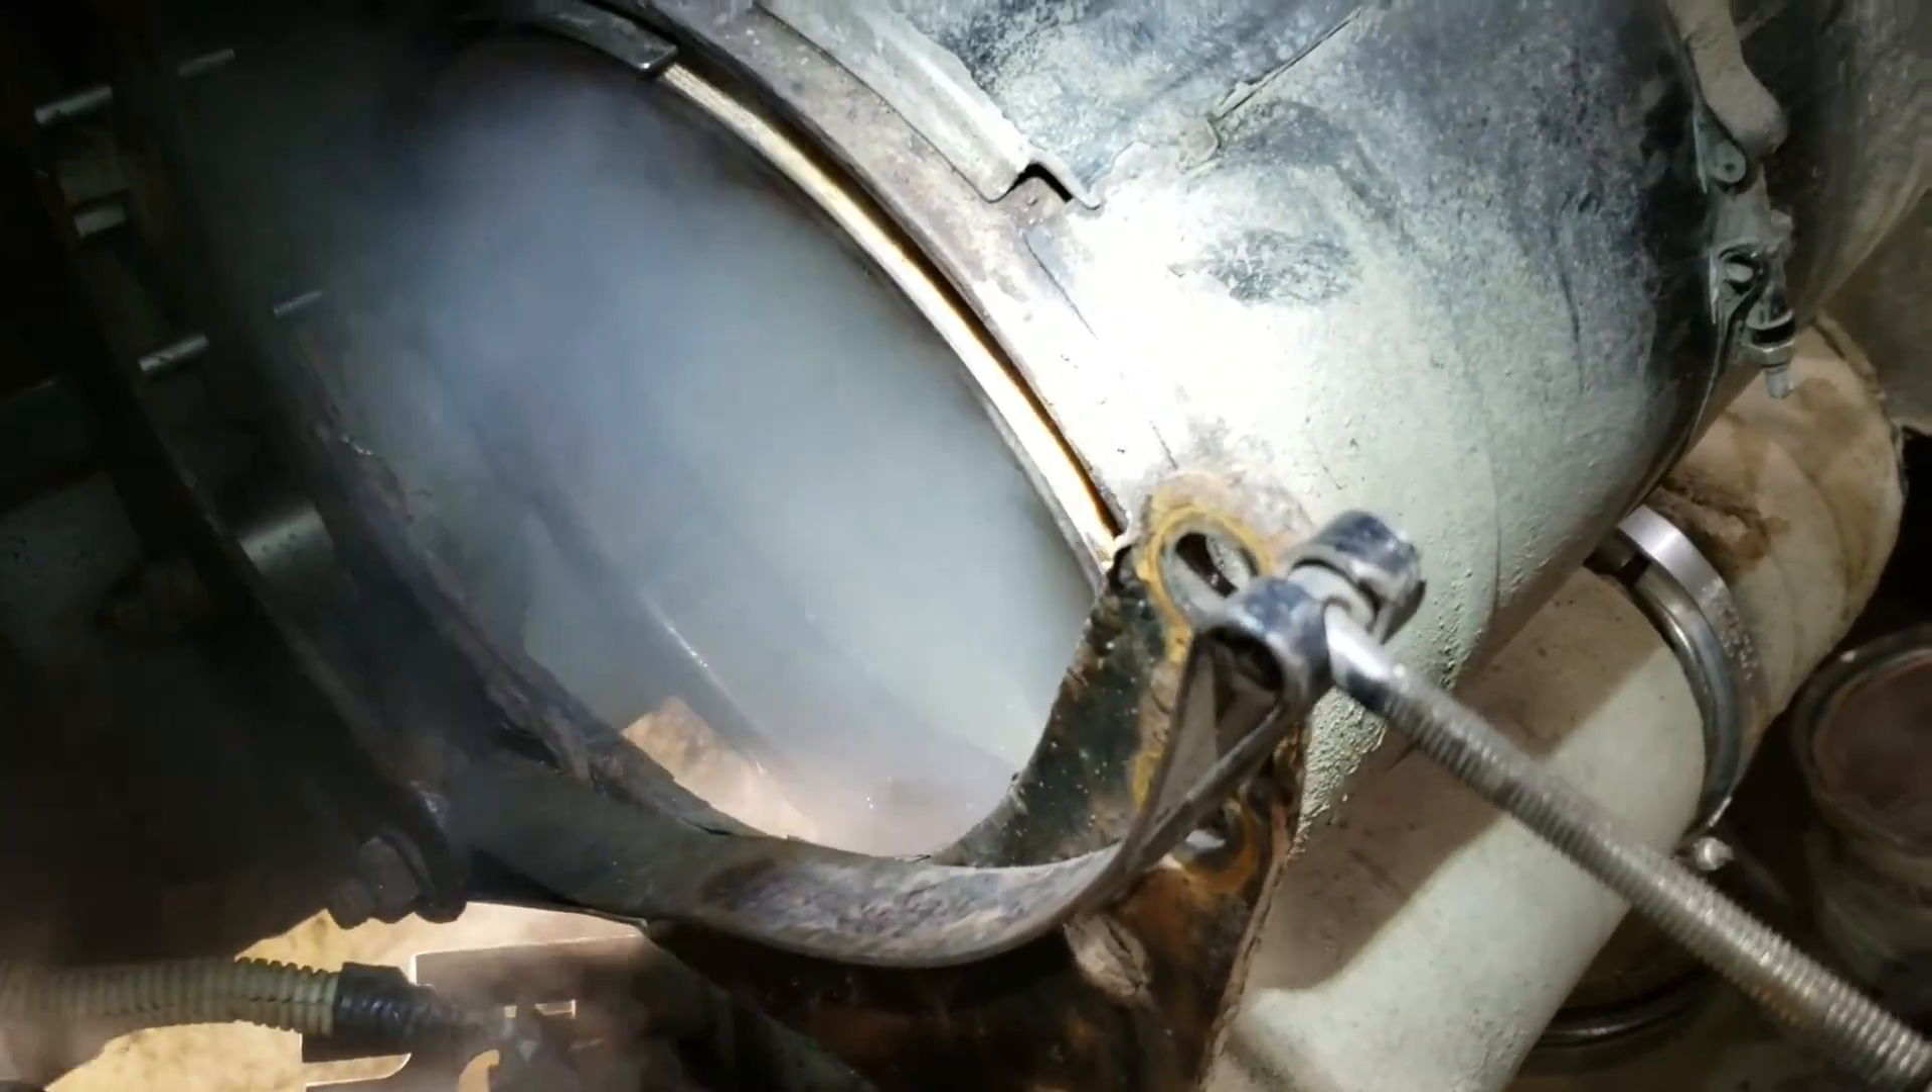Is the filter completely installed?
No.